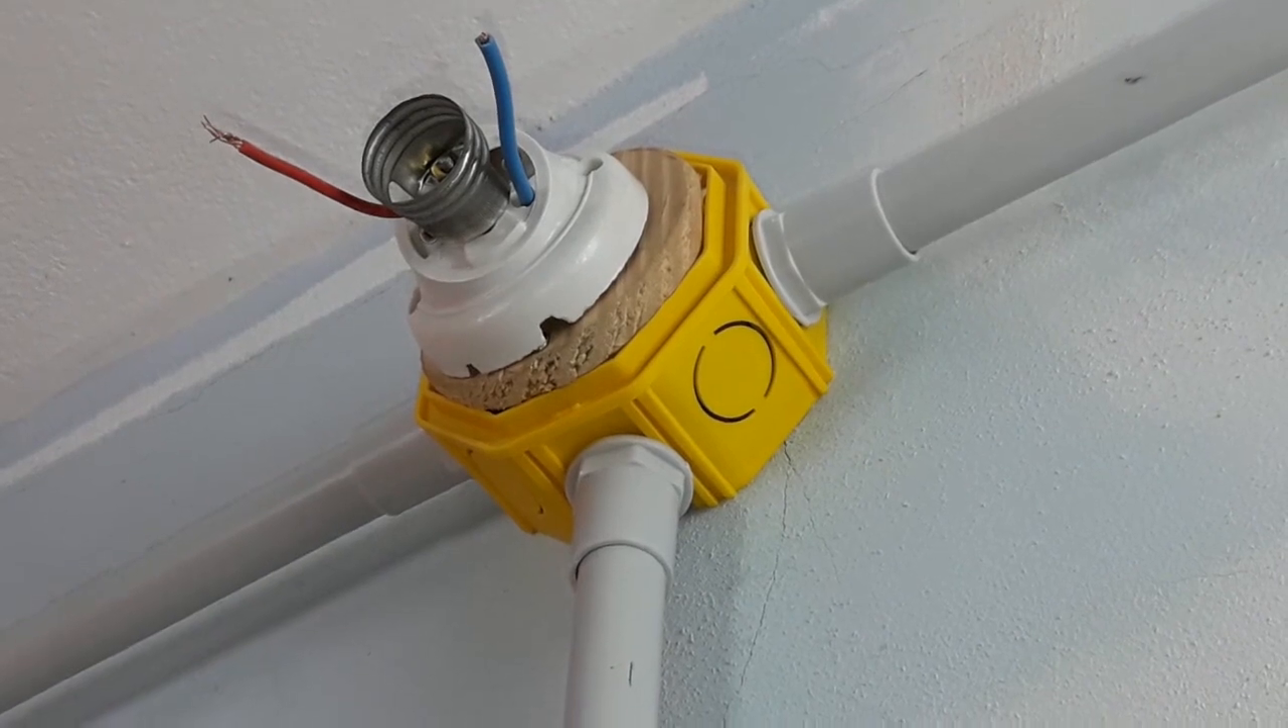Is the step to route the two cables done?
Yes.